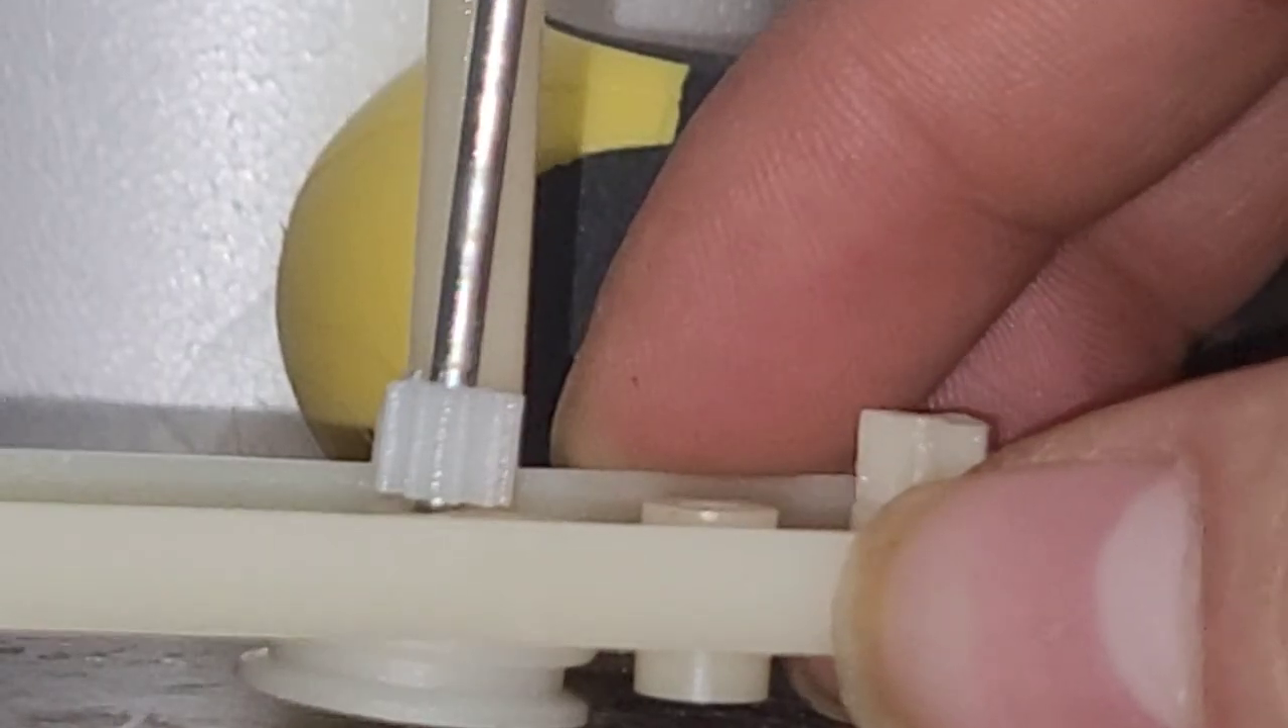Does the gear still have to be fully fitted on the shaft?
No.